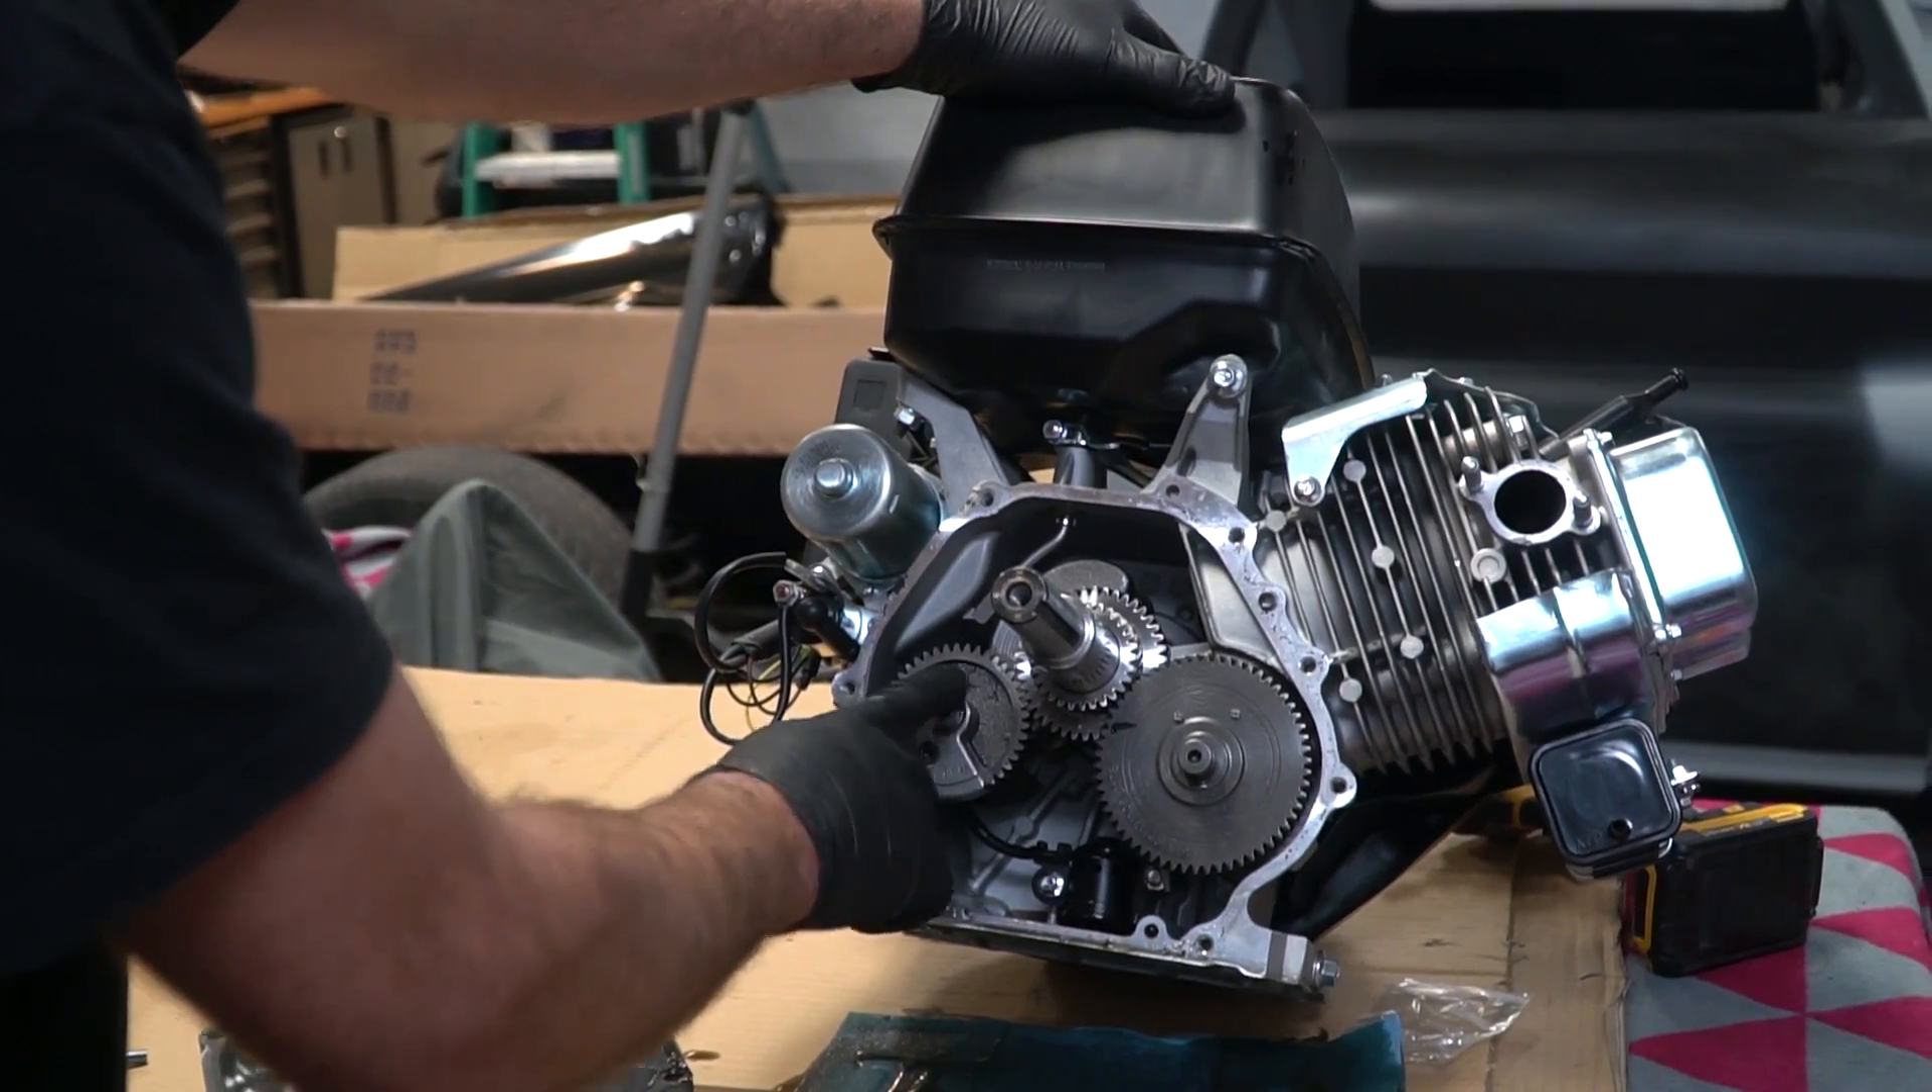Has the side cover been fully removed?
Yes.